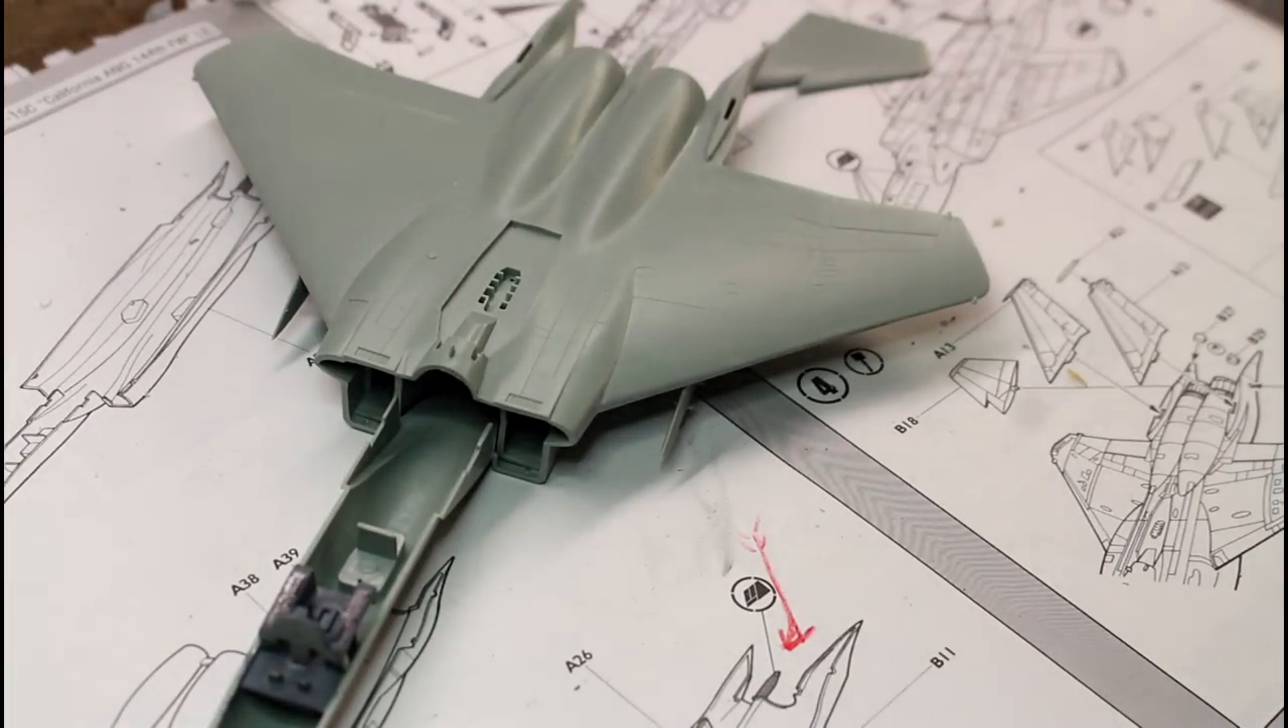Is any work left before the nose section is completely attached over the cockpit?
Yes.